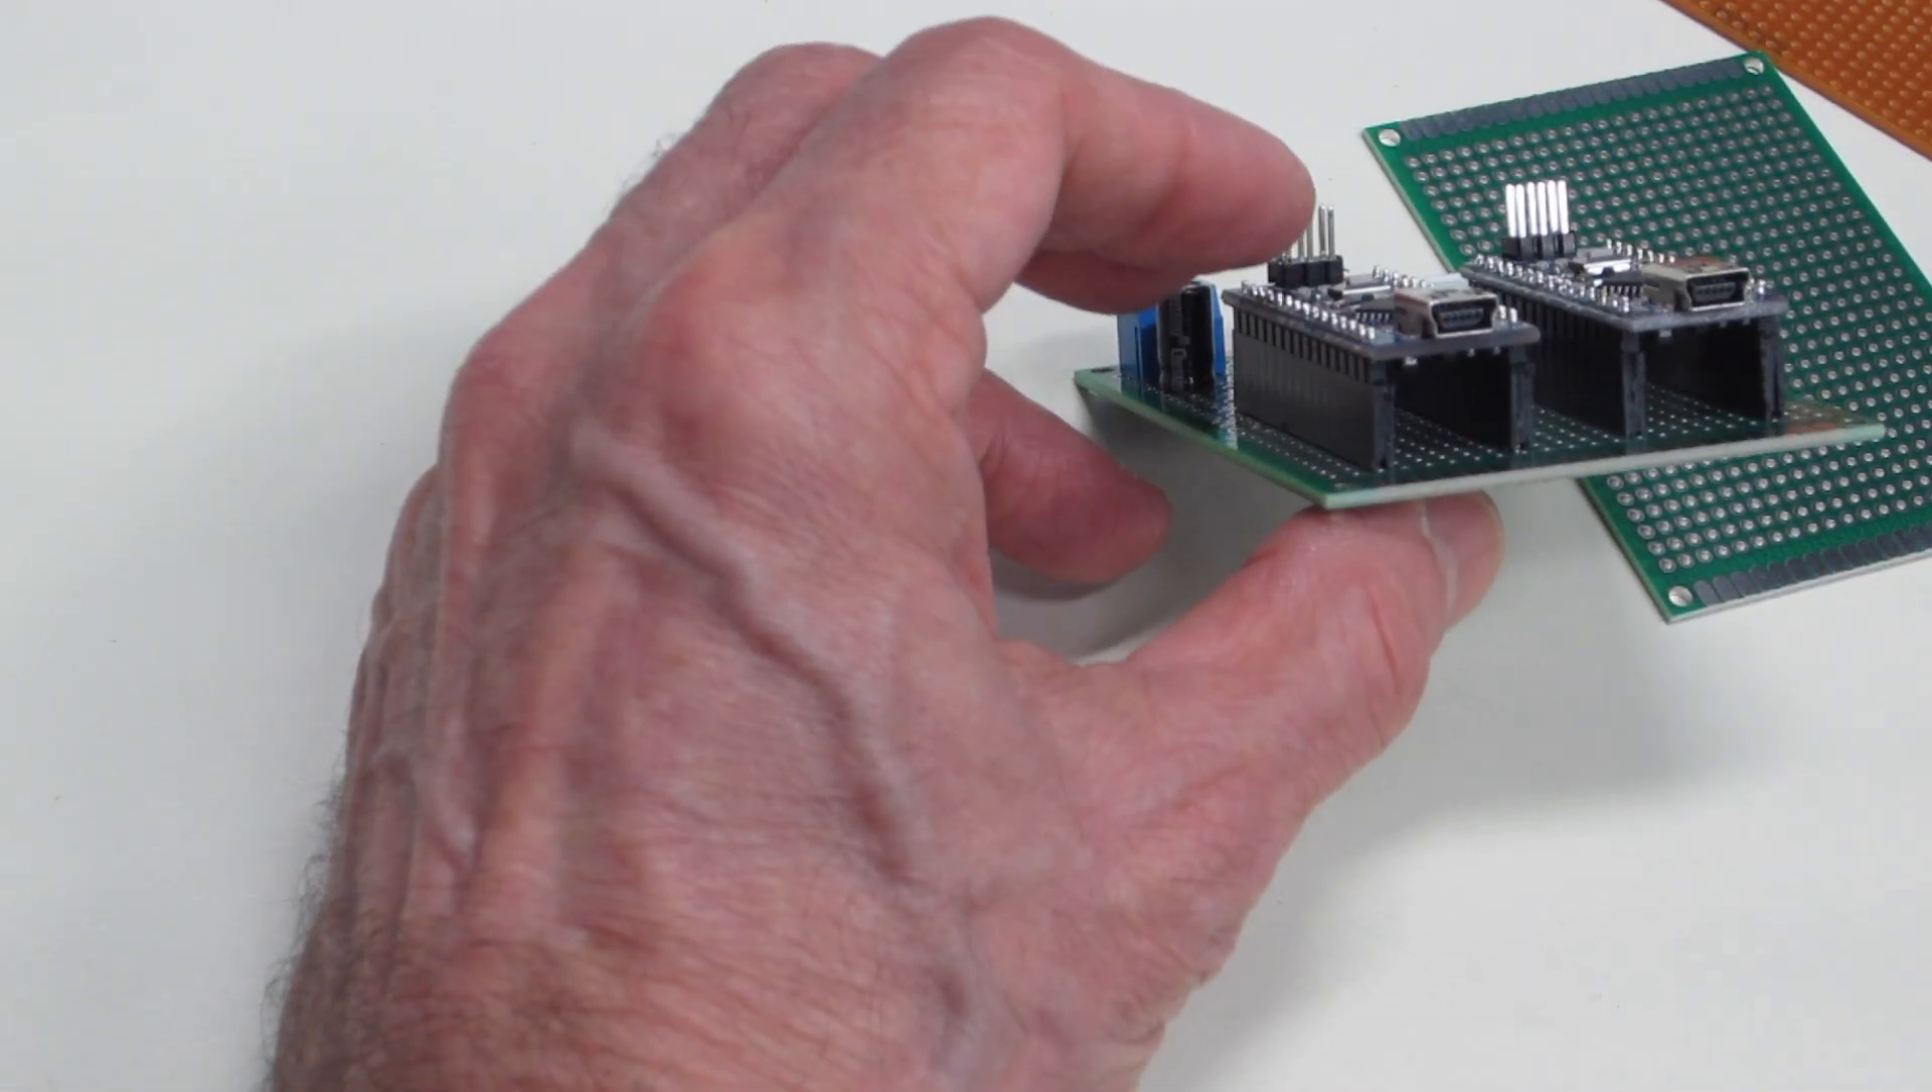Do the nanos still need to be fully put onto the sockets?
No.